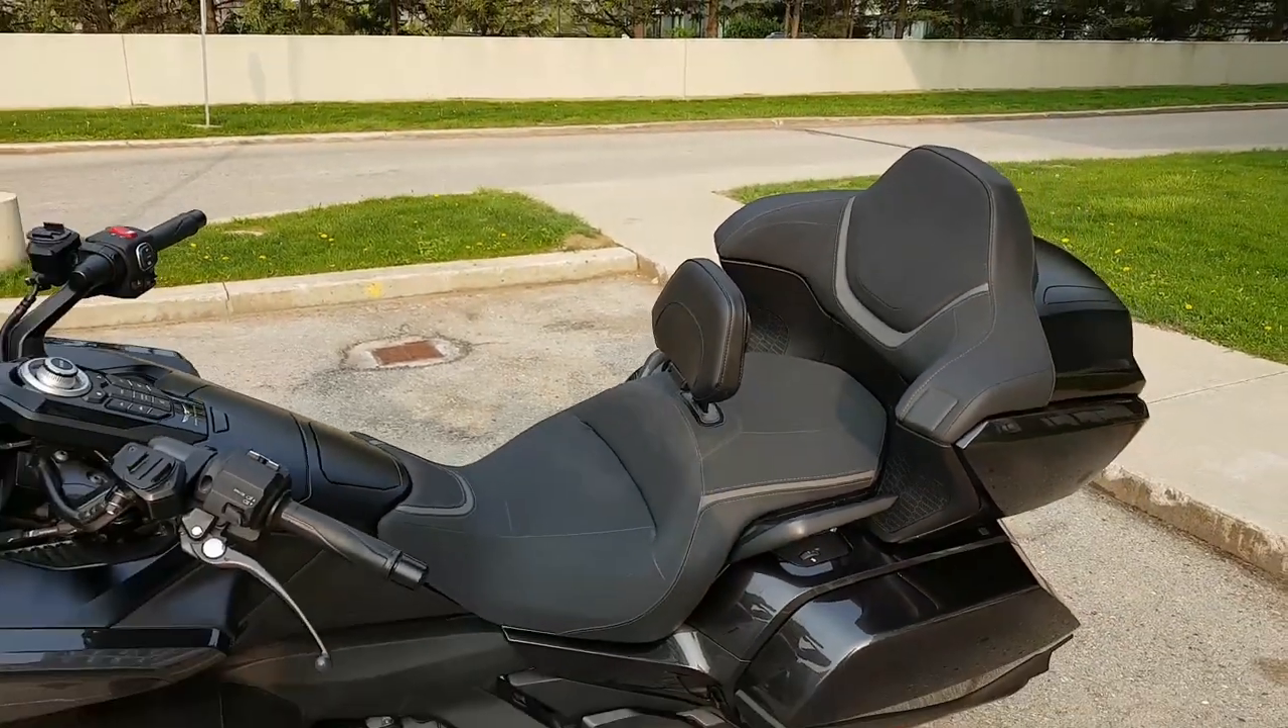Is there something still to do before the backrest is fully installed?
No.